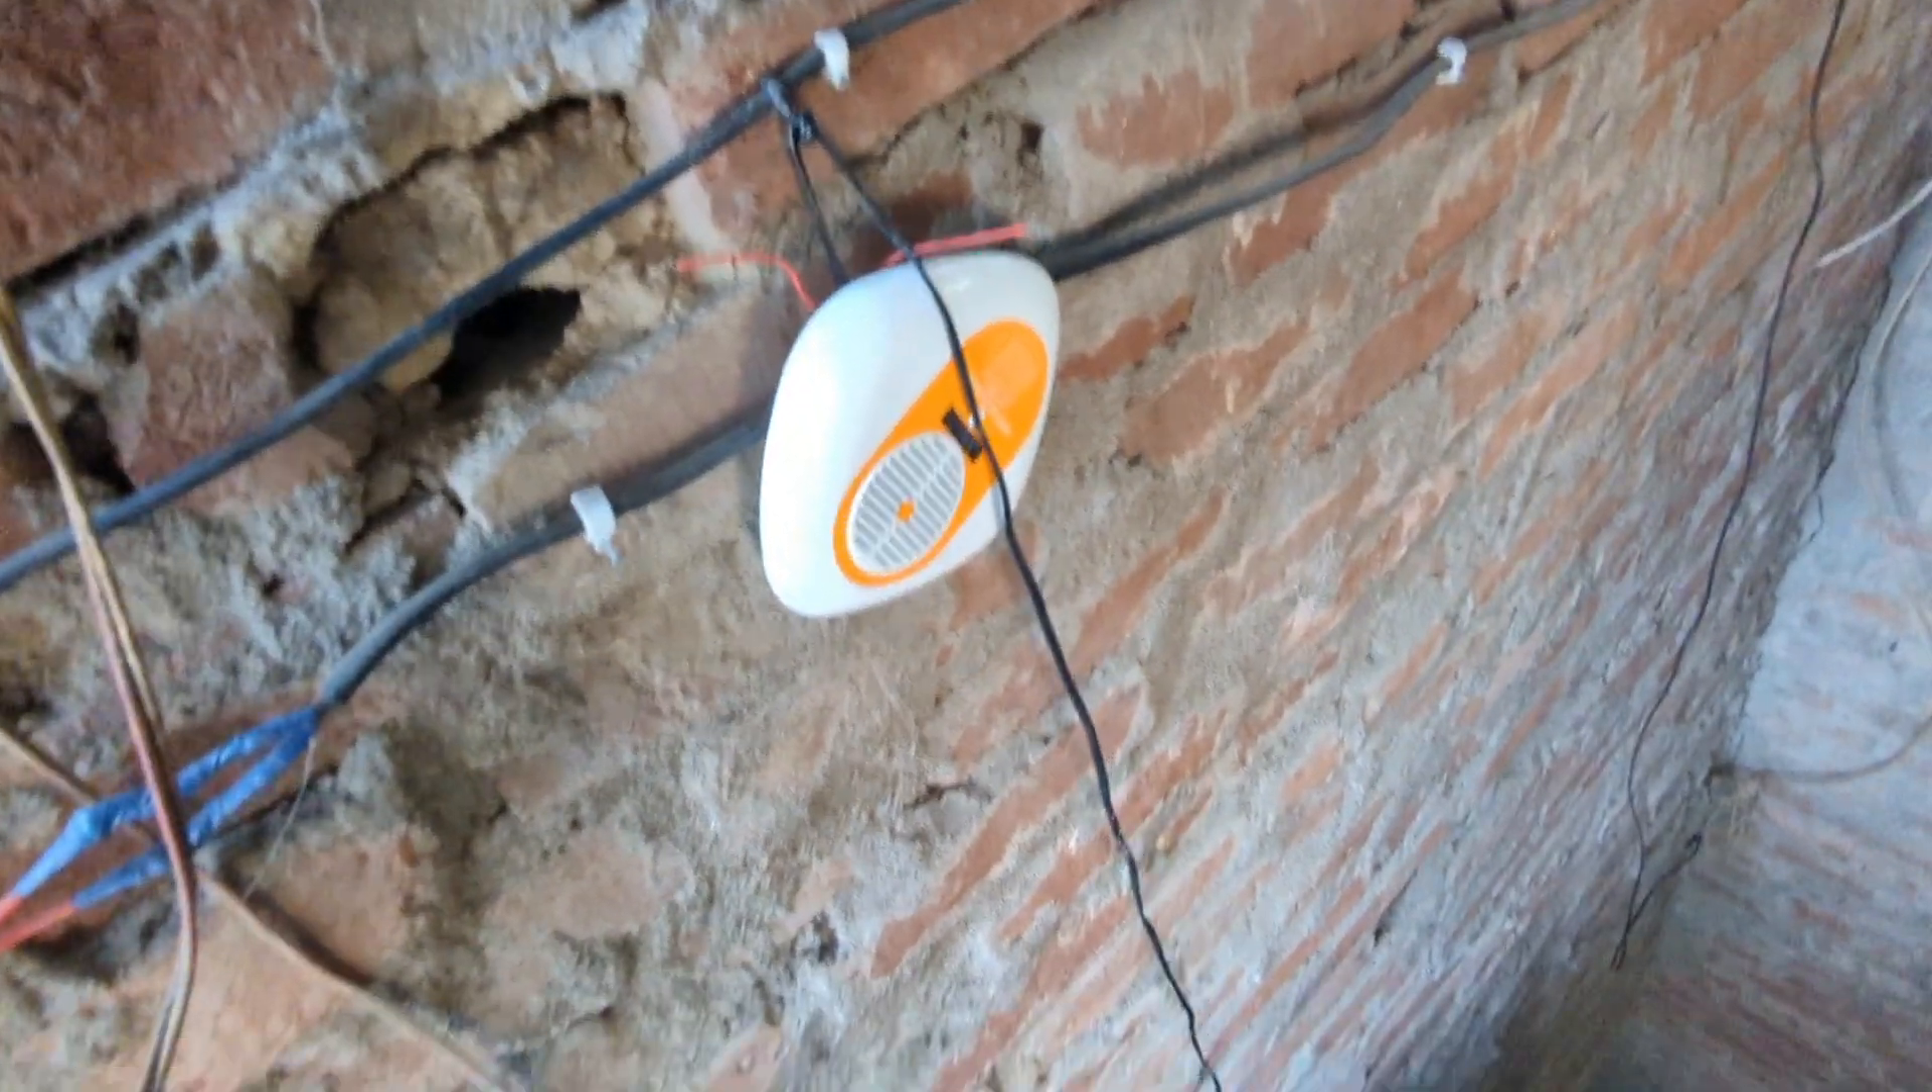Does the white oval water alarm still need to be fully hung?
No.